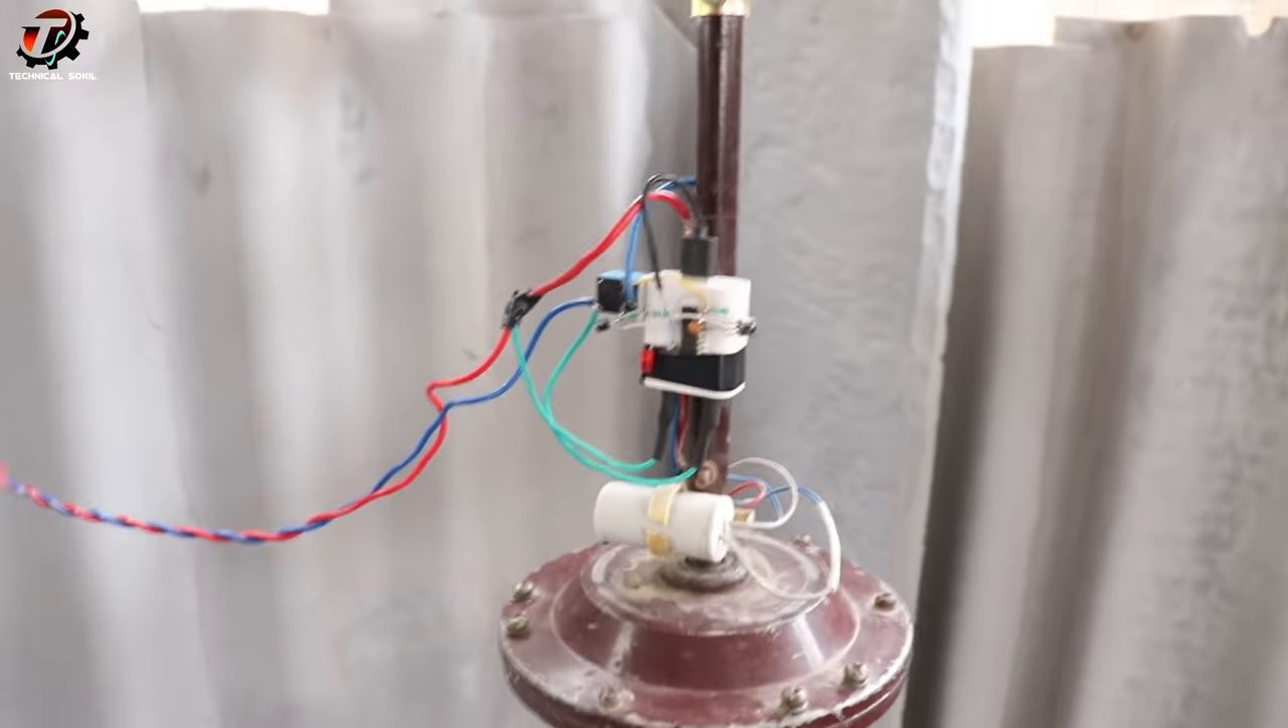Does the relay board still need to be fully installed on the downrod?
No.